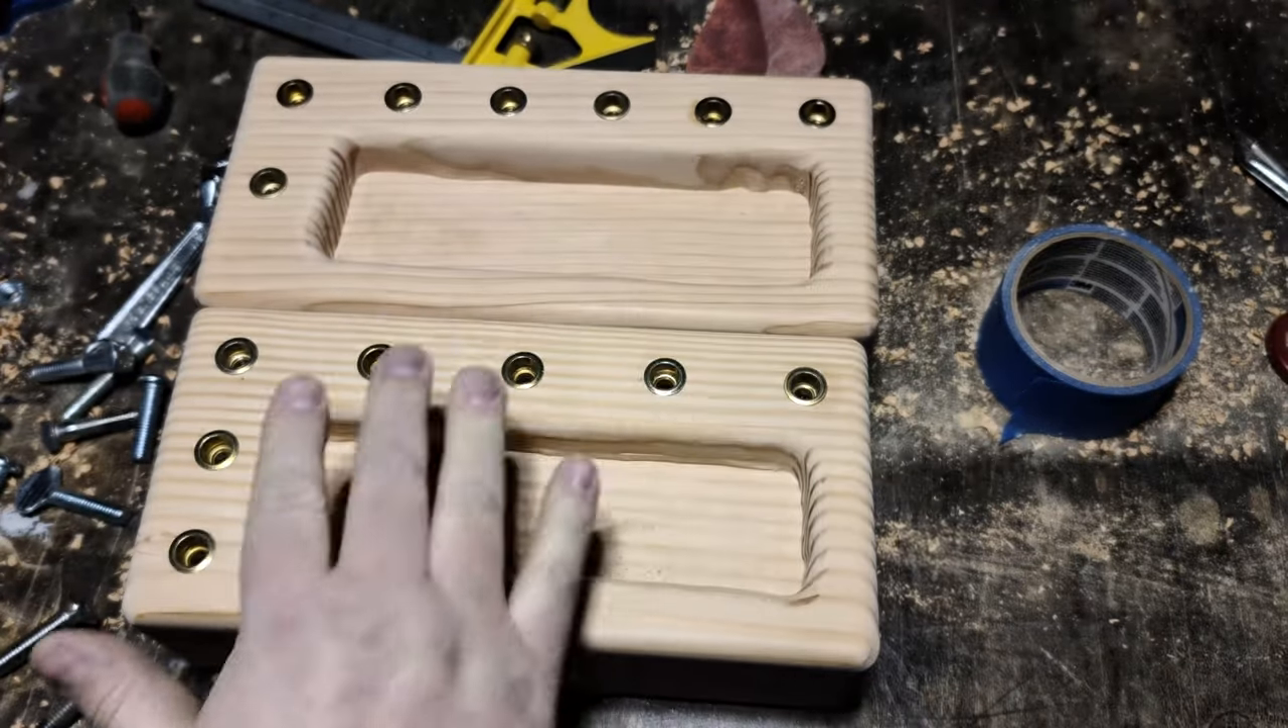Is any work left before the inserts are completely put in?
No.